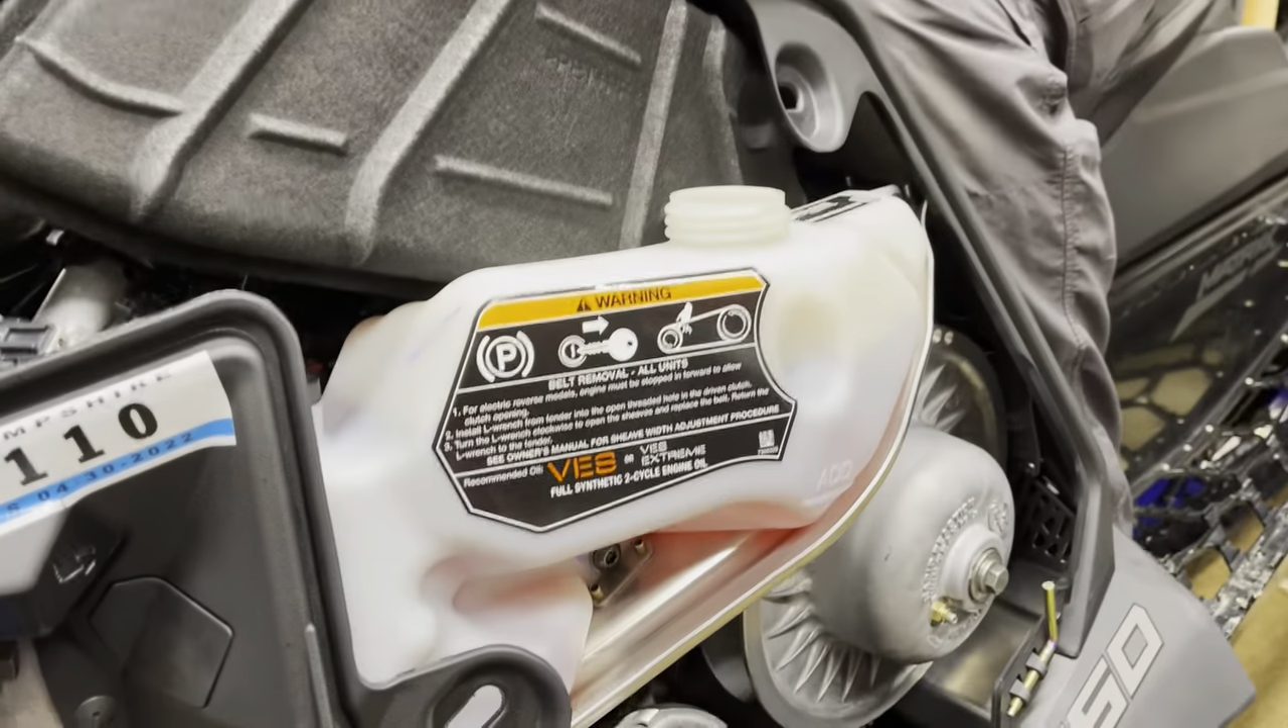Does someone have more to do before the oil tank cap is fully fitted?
Yes.